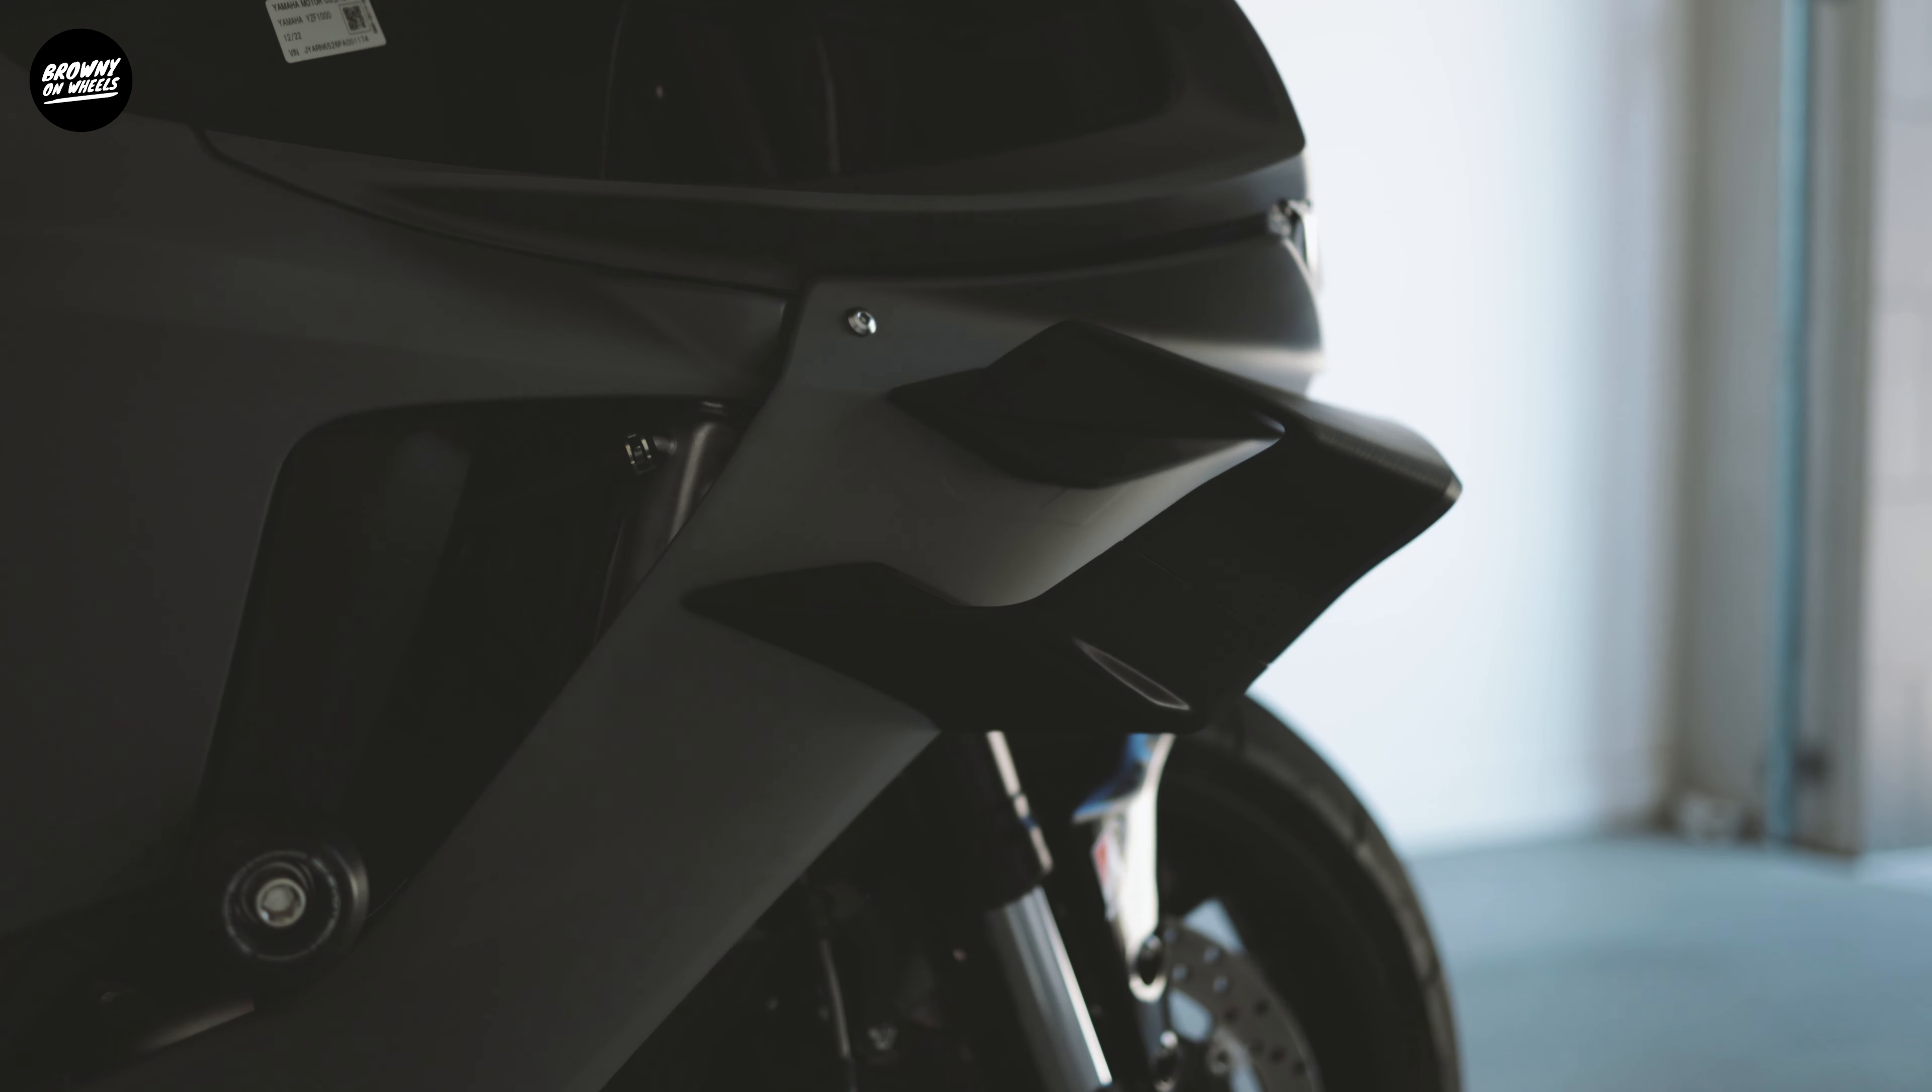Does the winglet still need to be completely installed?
No.